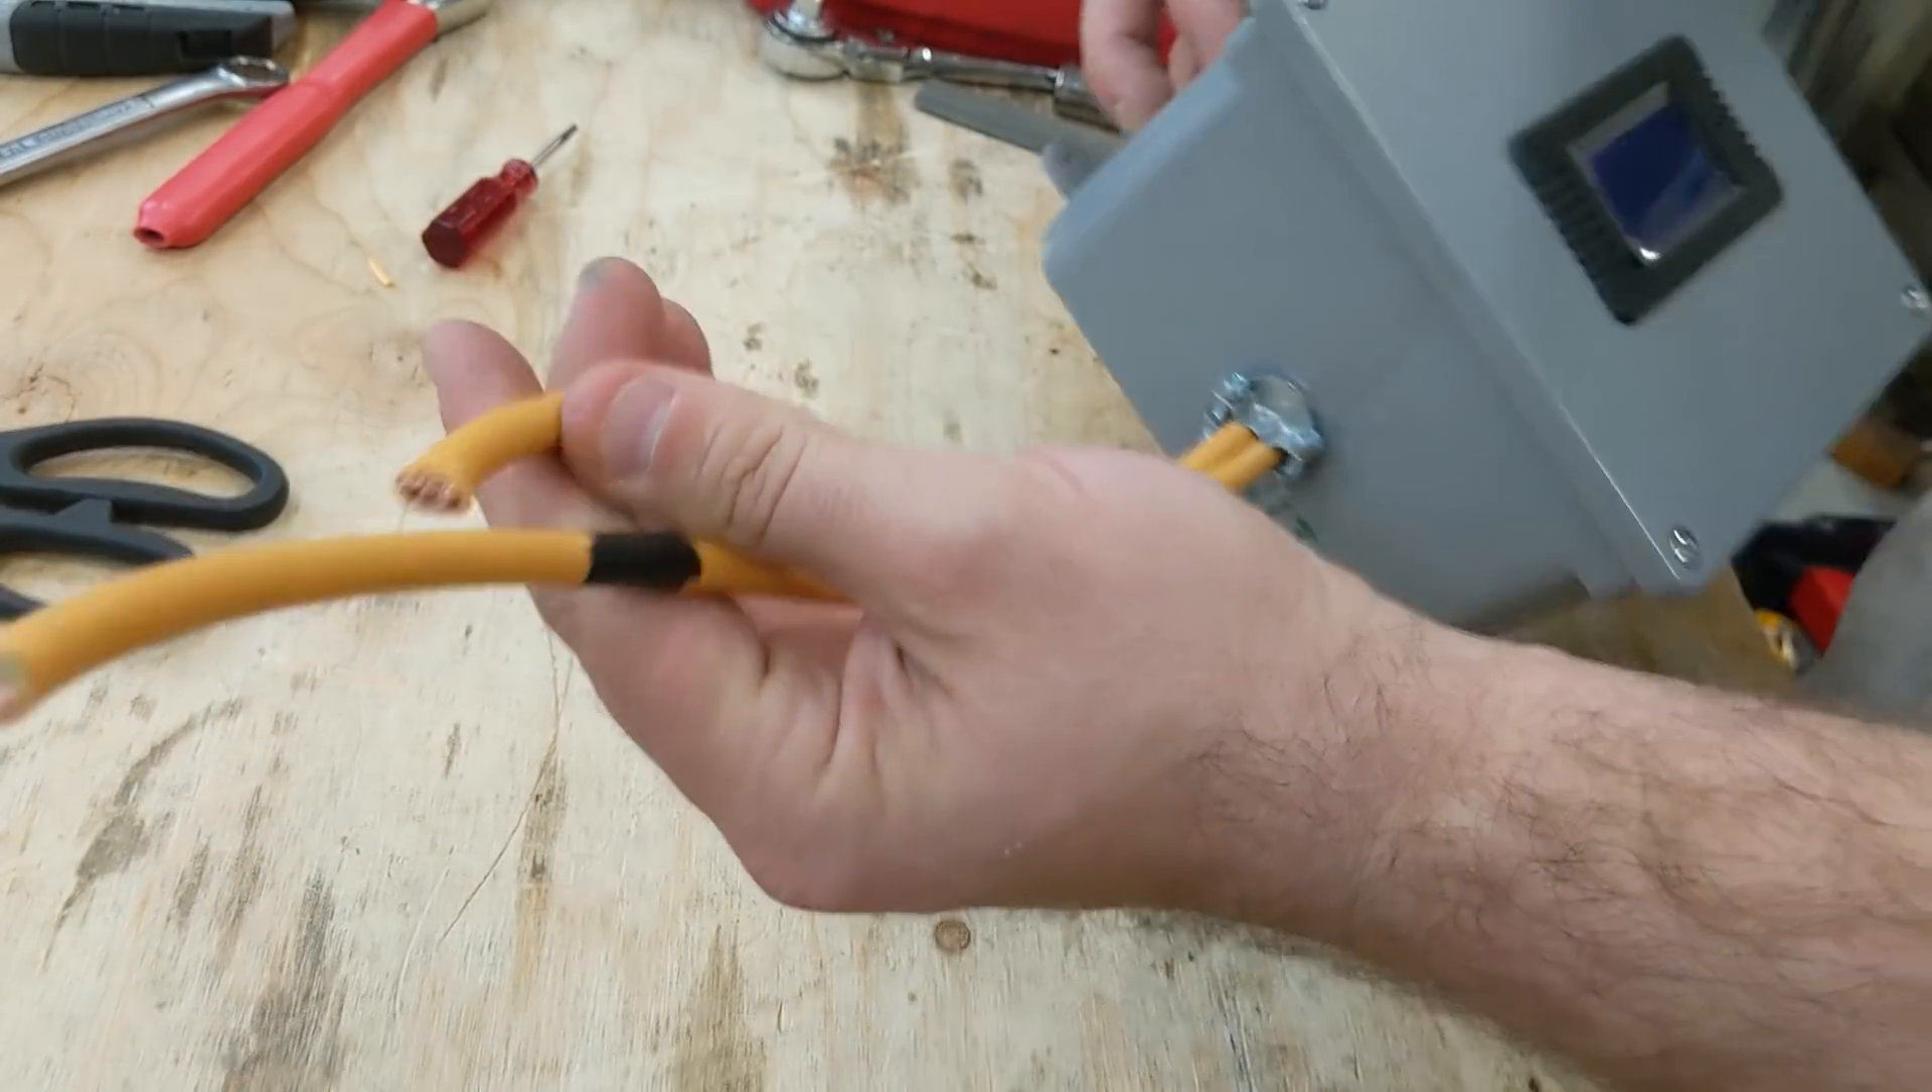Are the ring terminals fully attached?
No.